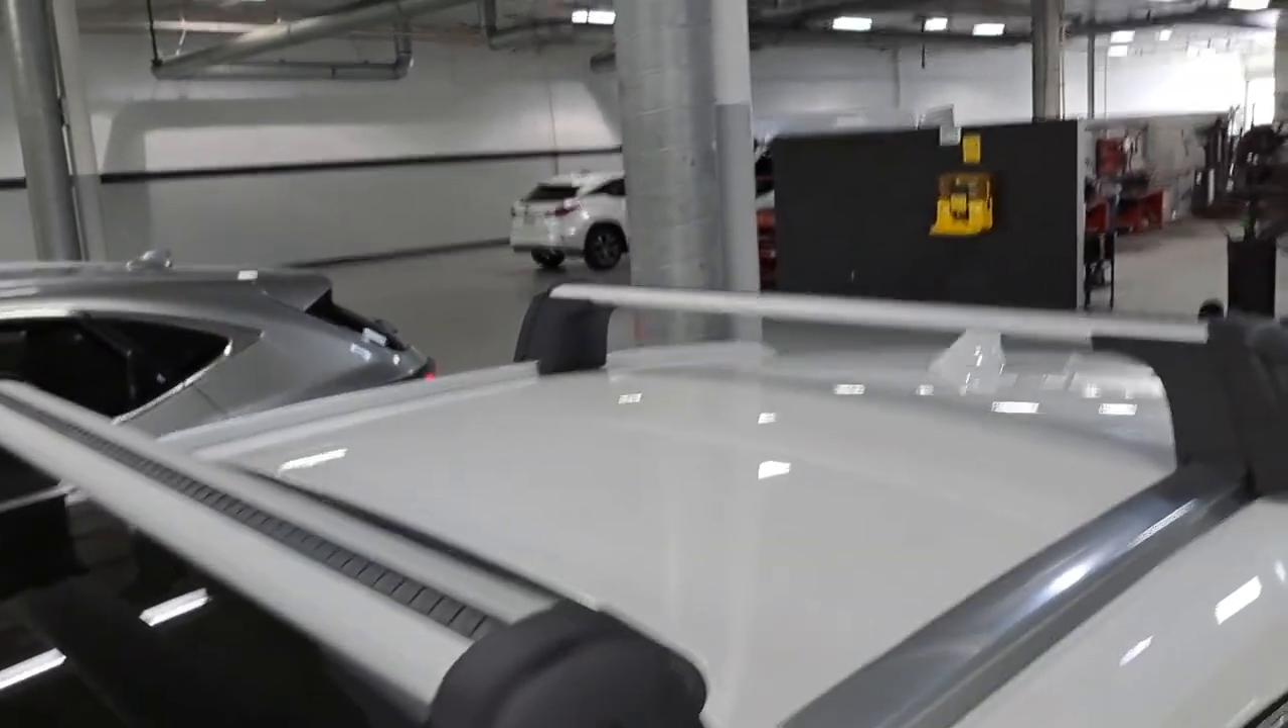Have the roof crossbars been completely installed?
Yes.